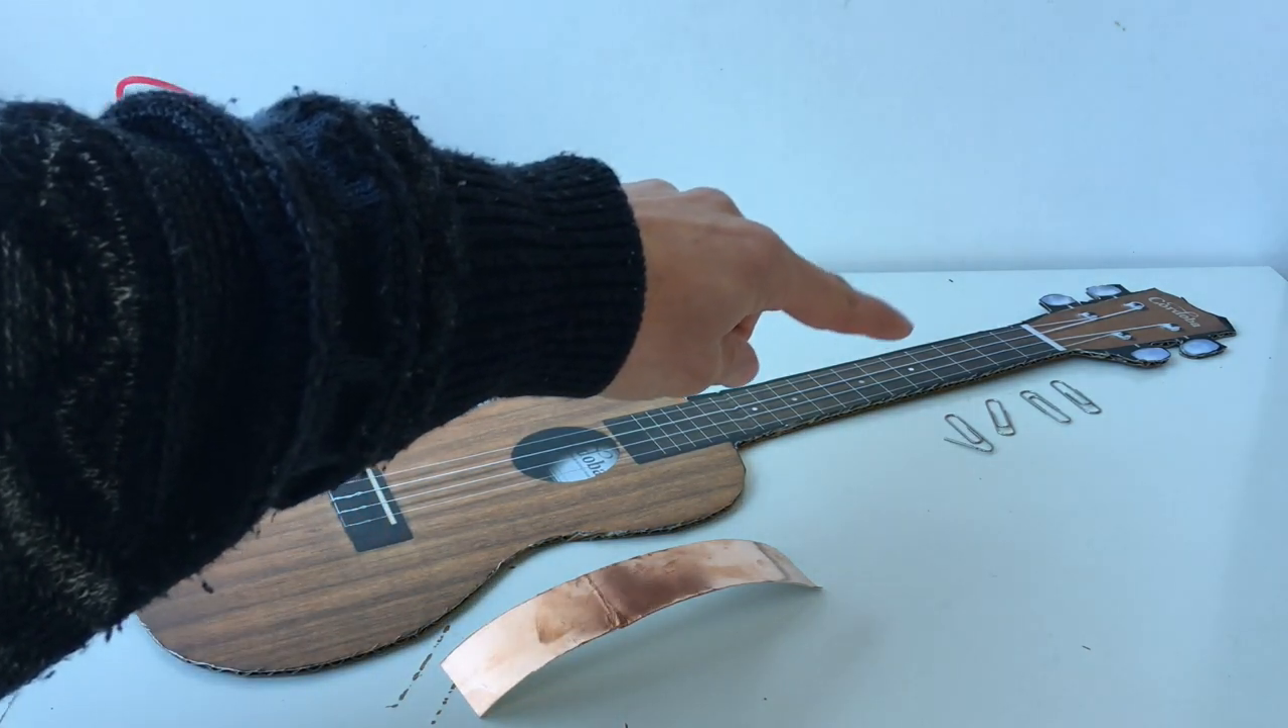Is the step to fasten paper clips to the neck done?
No.